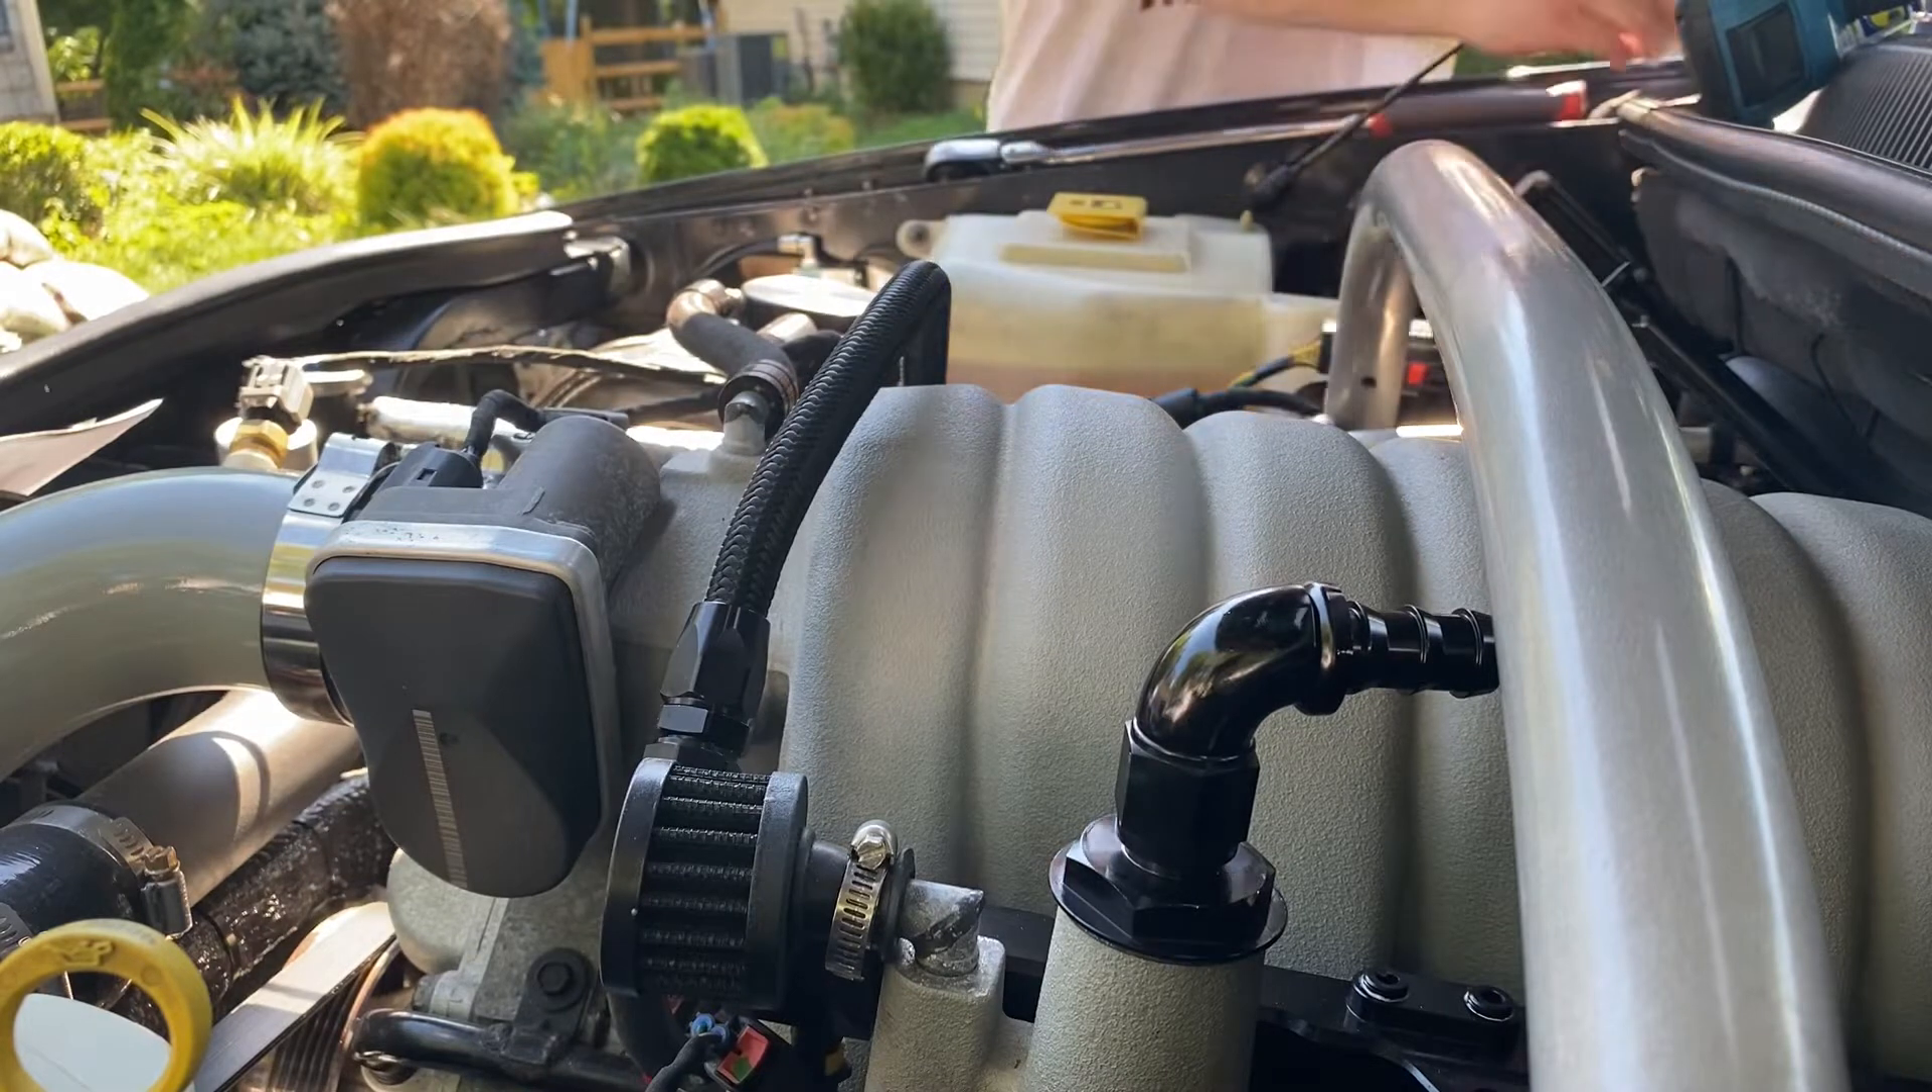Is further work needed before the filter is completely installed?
No.